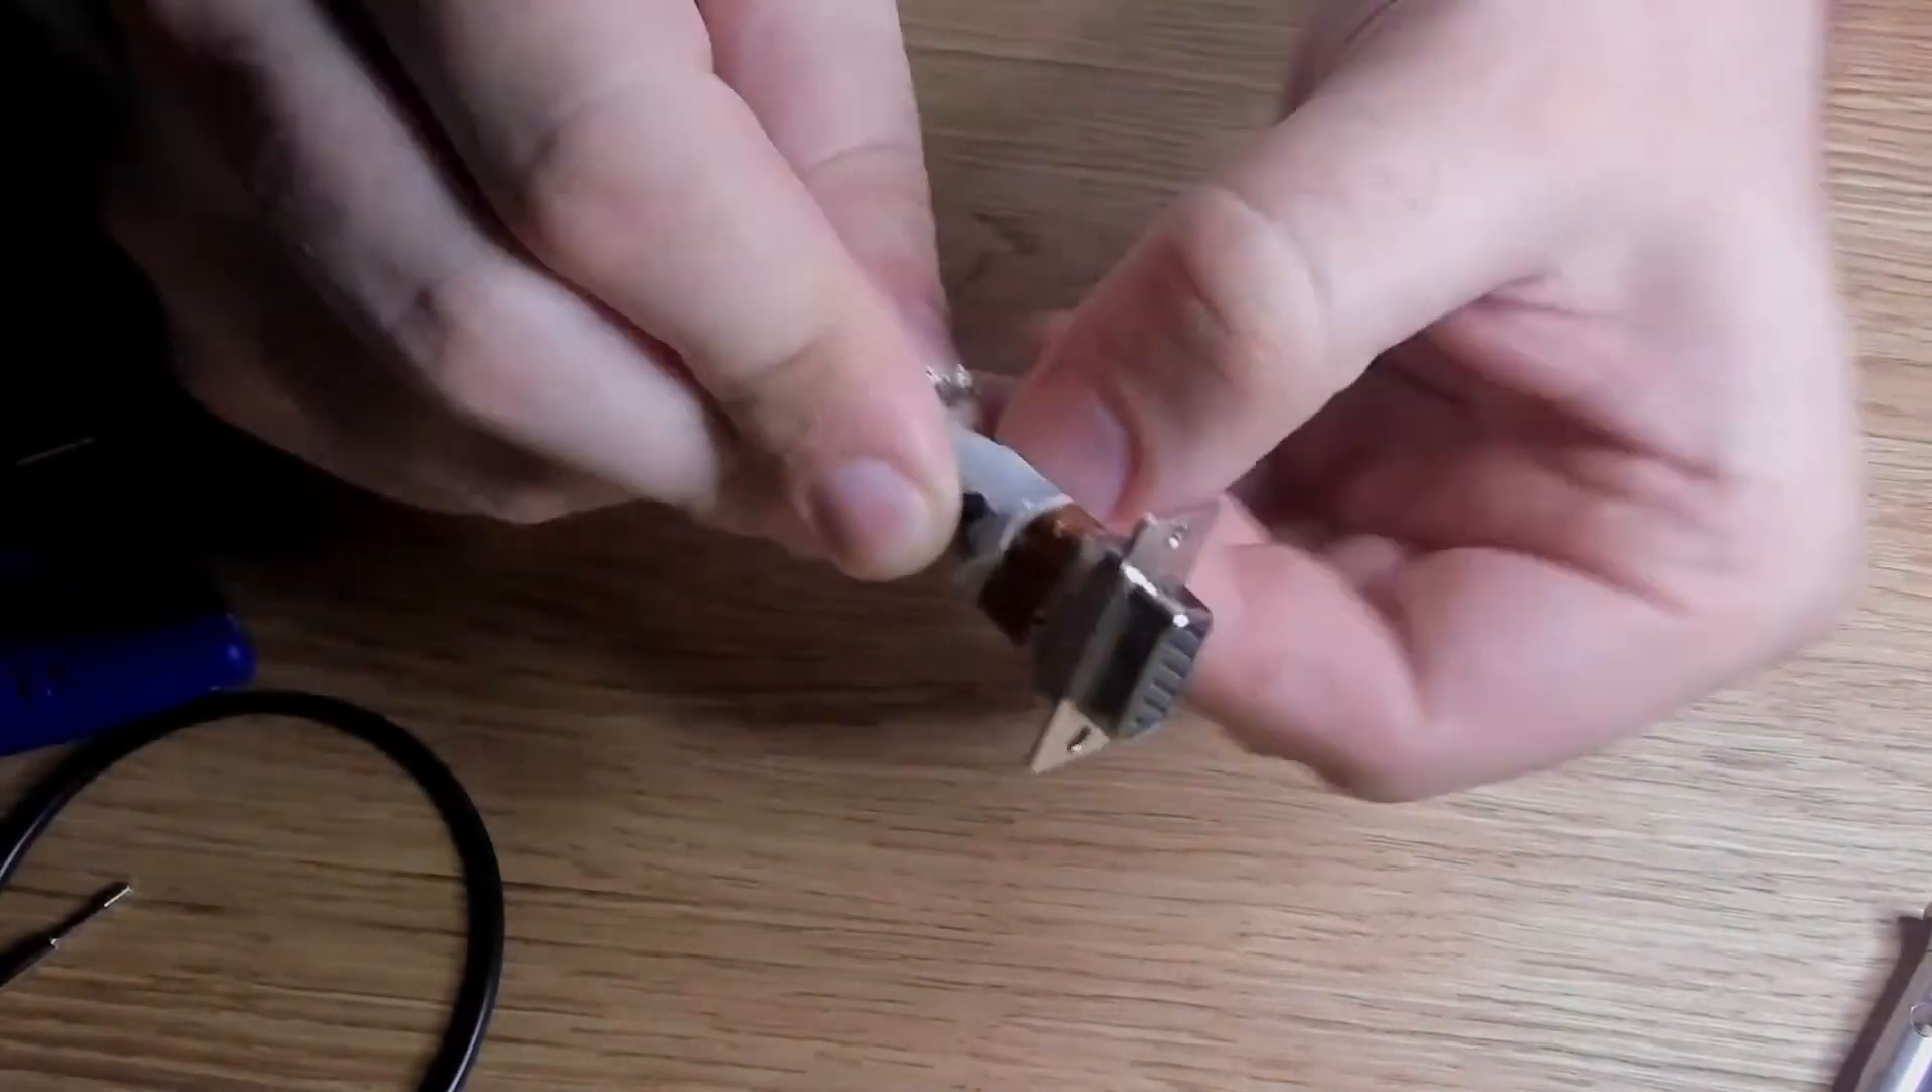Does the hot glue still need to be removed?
Yes.